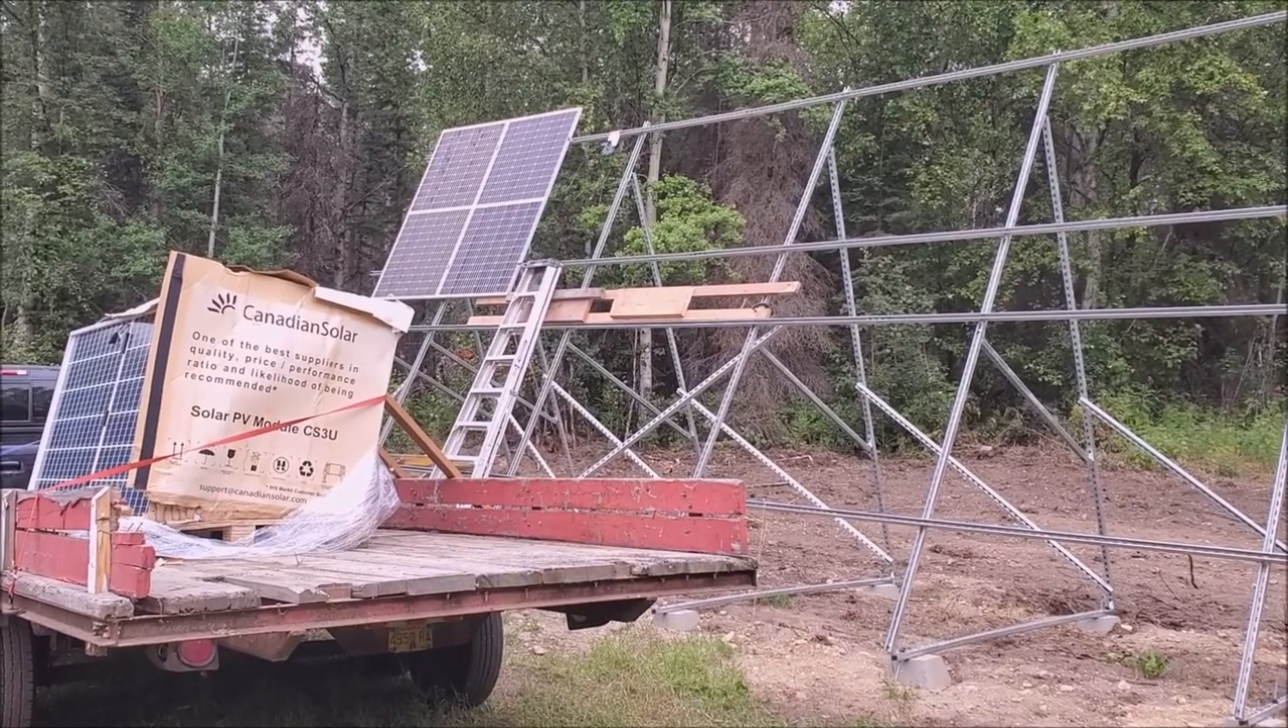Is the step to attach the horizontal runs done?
Yes.